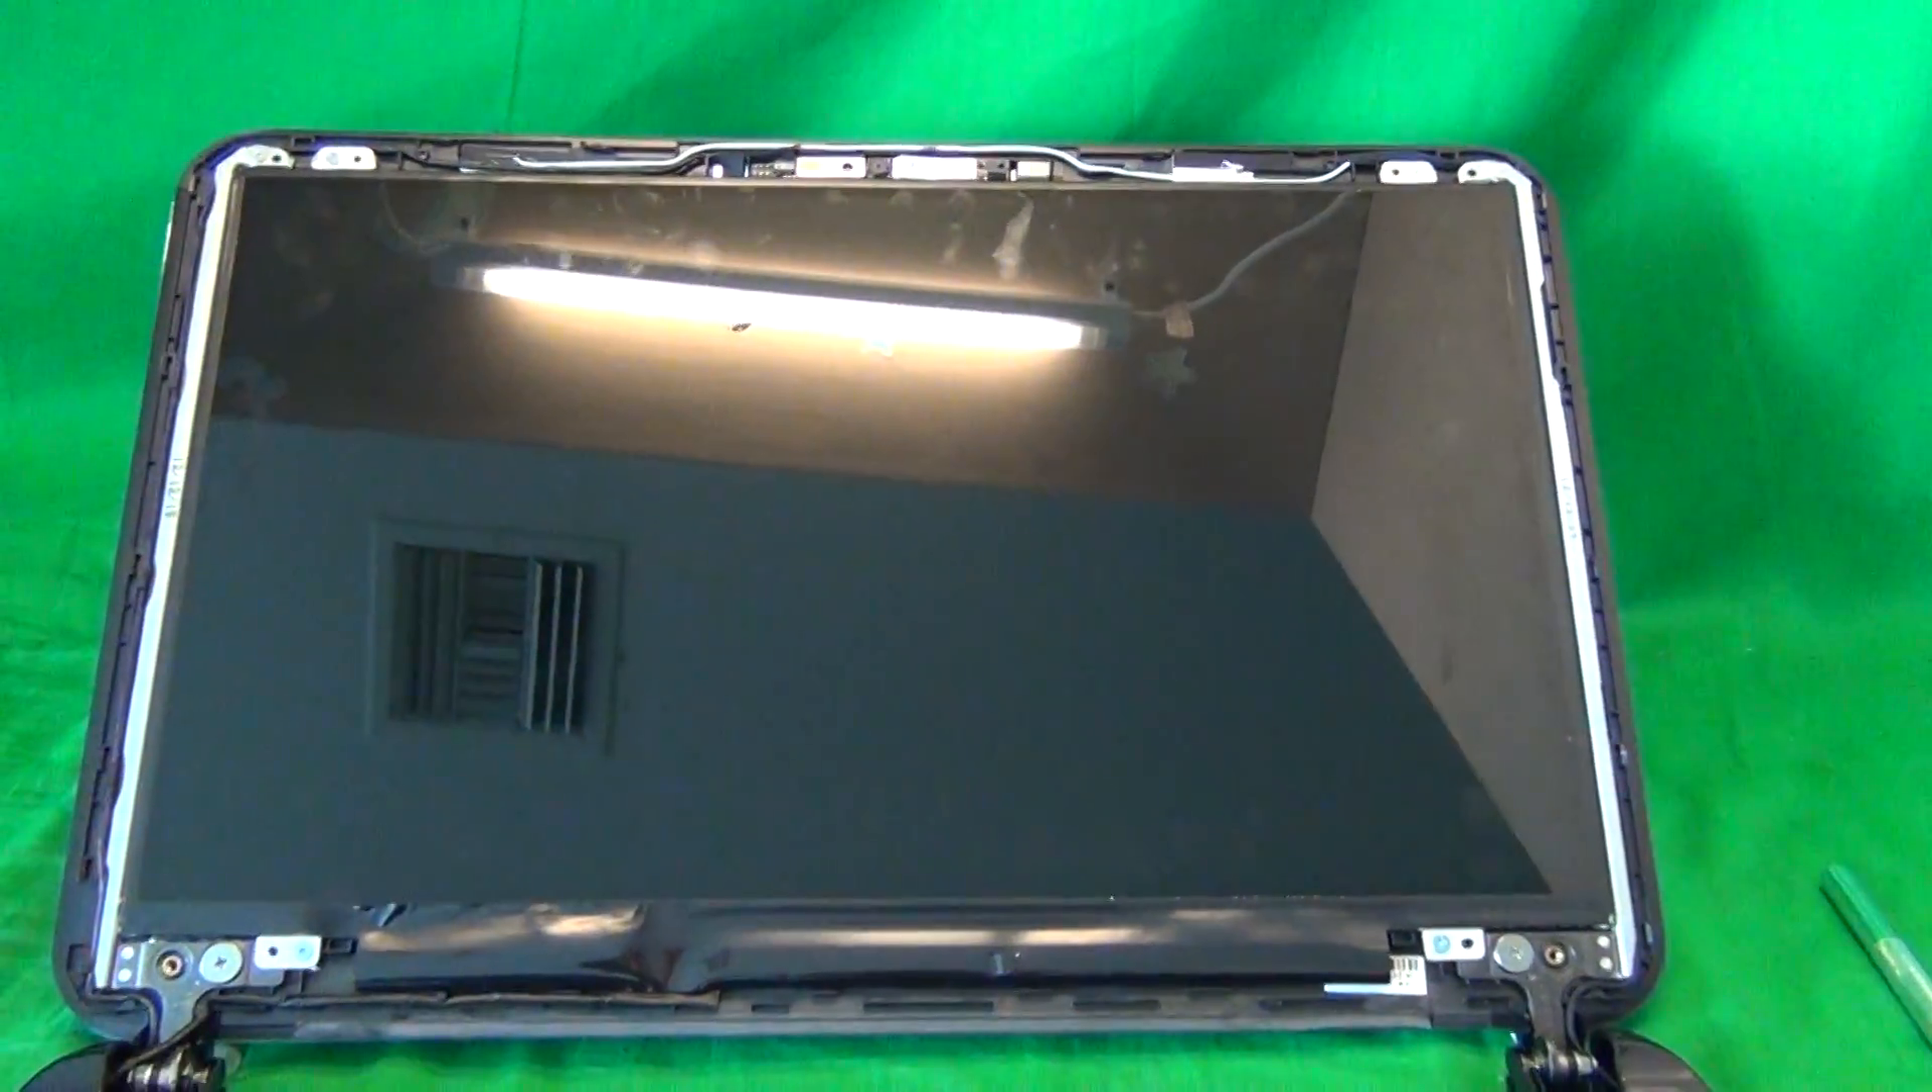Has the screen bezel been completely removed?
Yes.